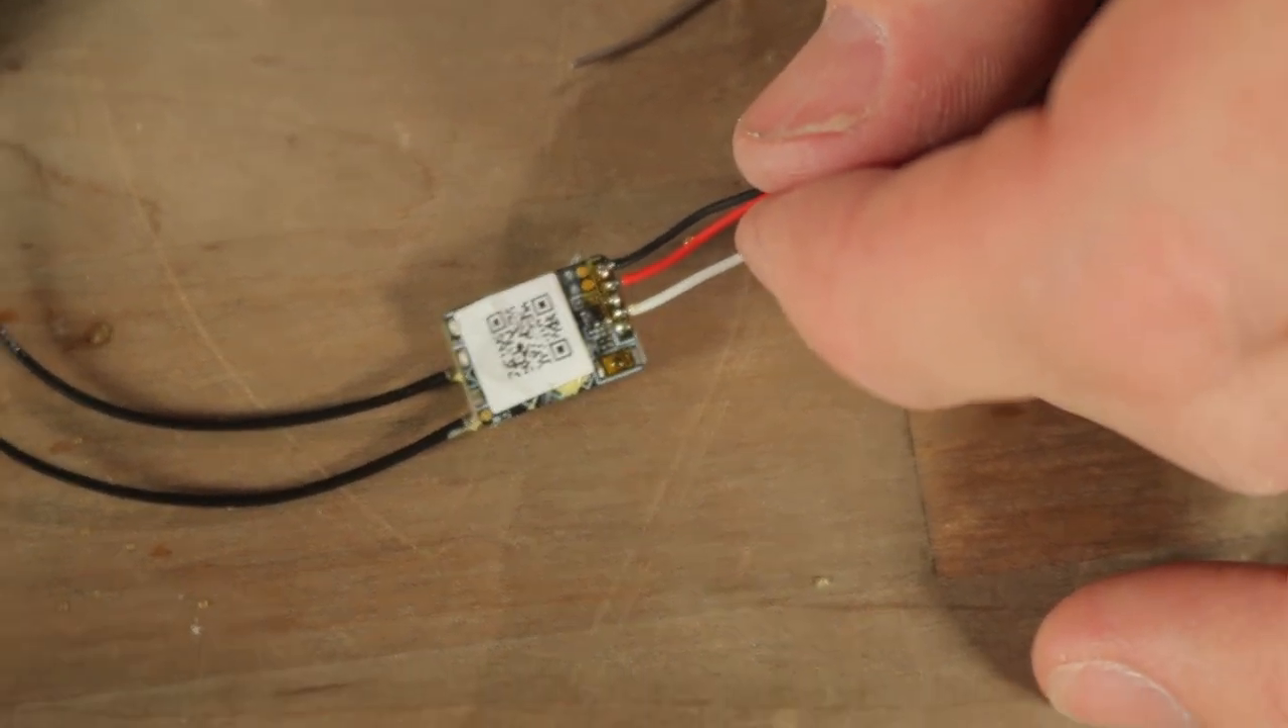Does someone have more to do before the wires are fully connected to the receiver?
No.